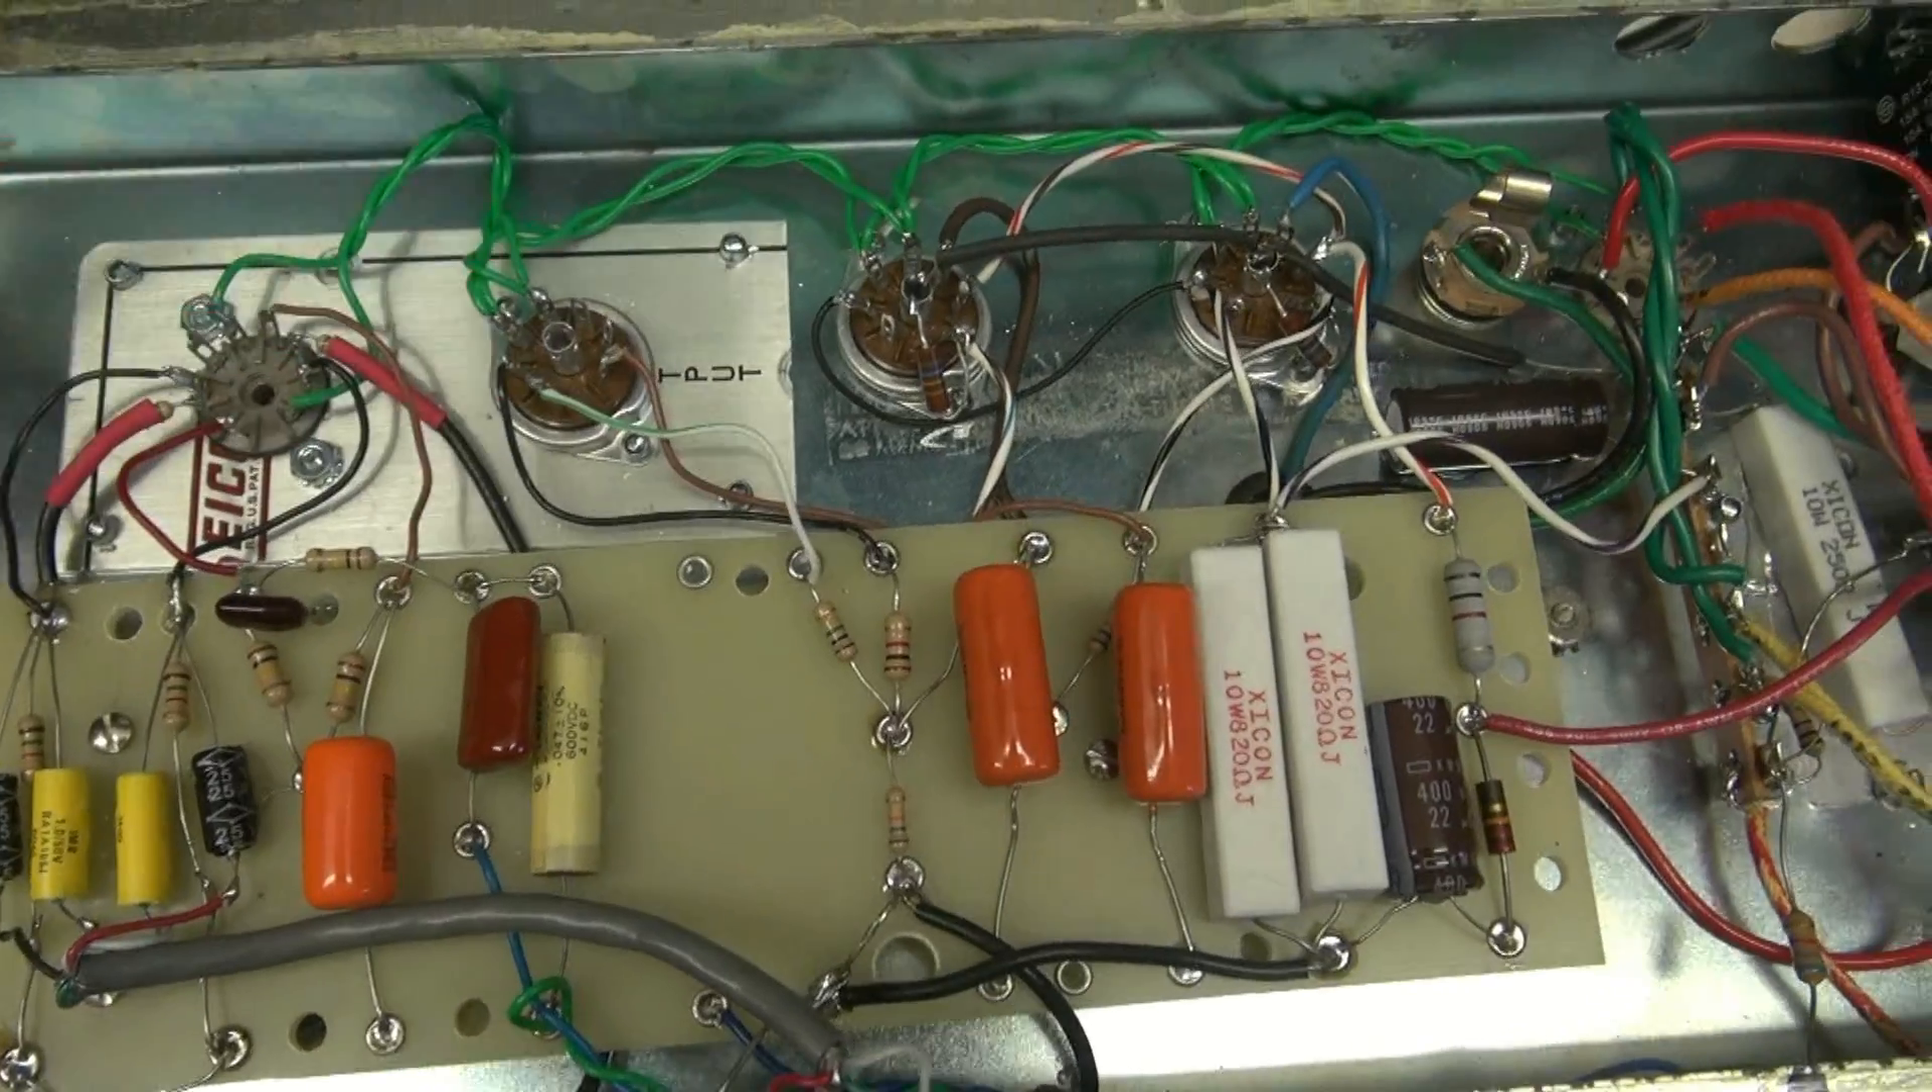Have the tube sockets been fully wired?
Yes.